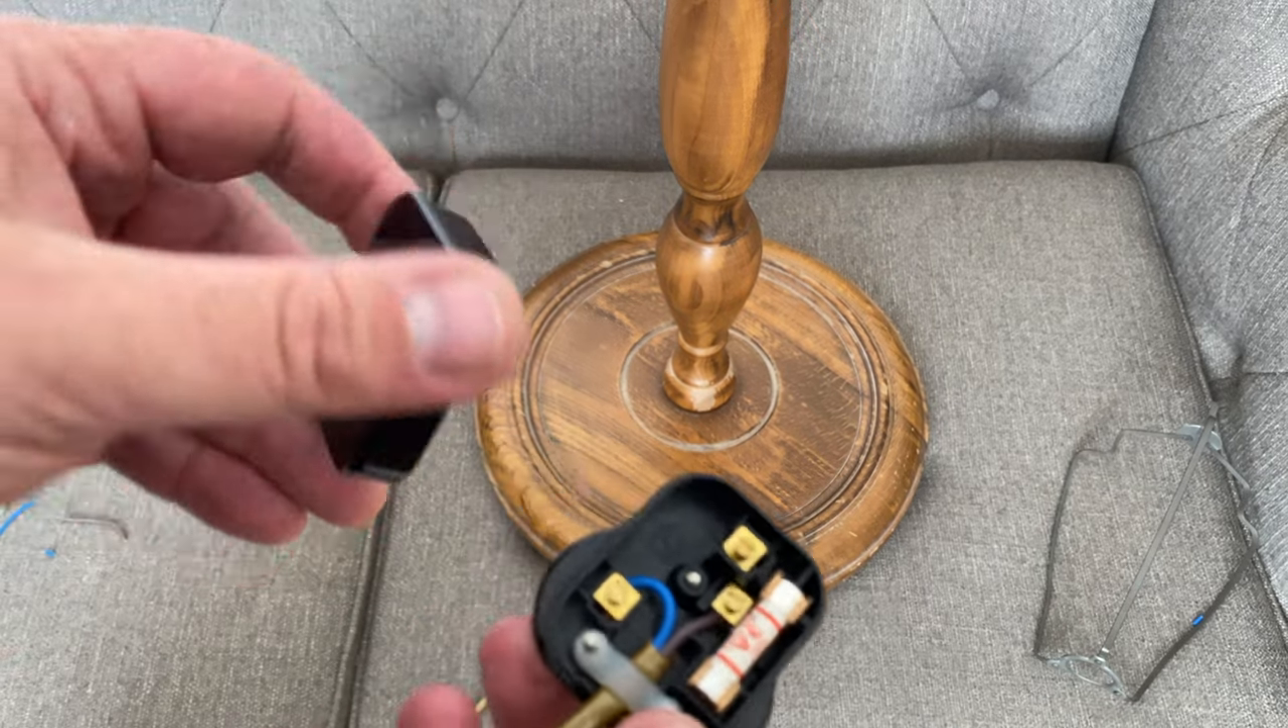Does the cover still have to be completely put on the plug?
Yes.